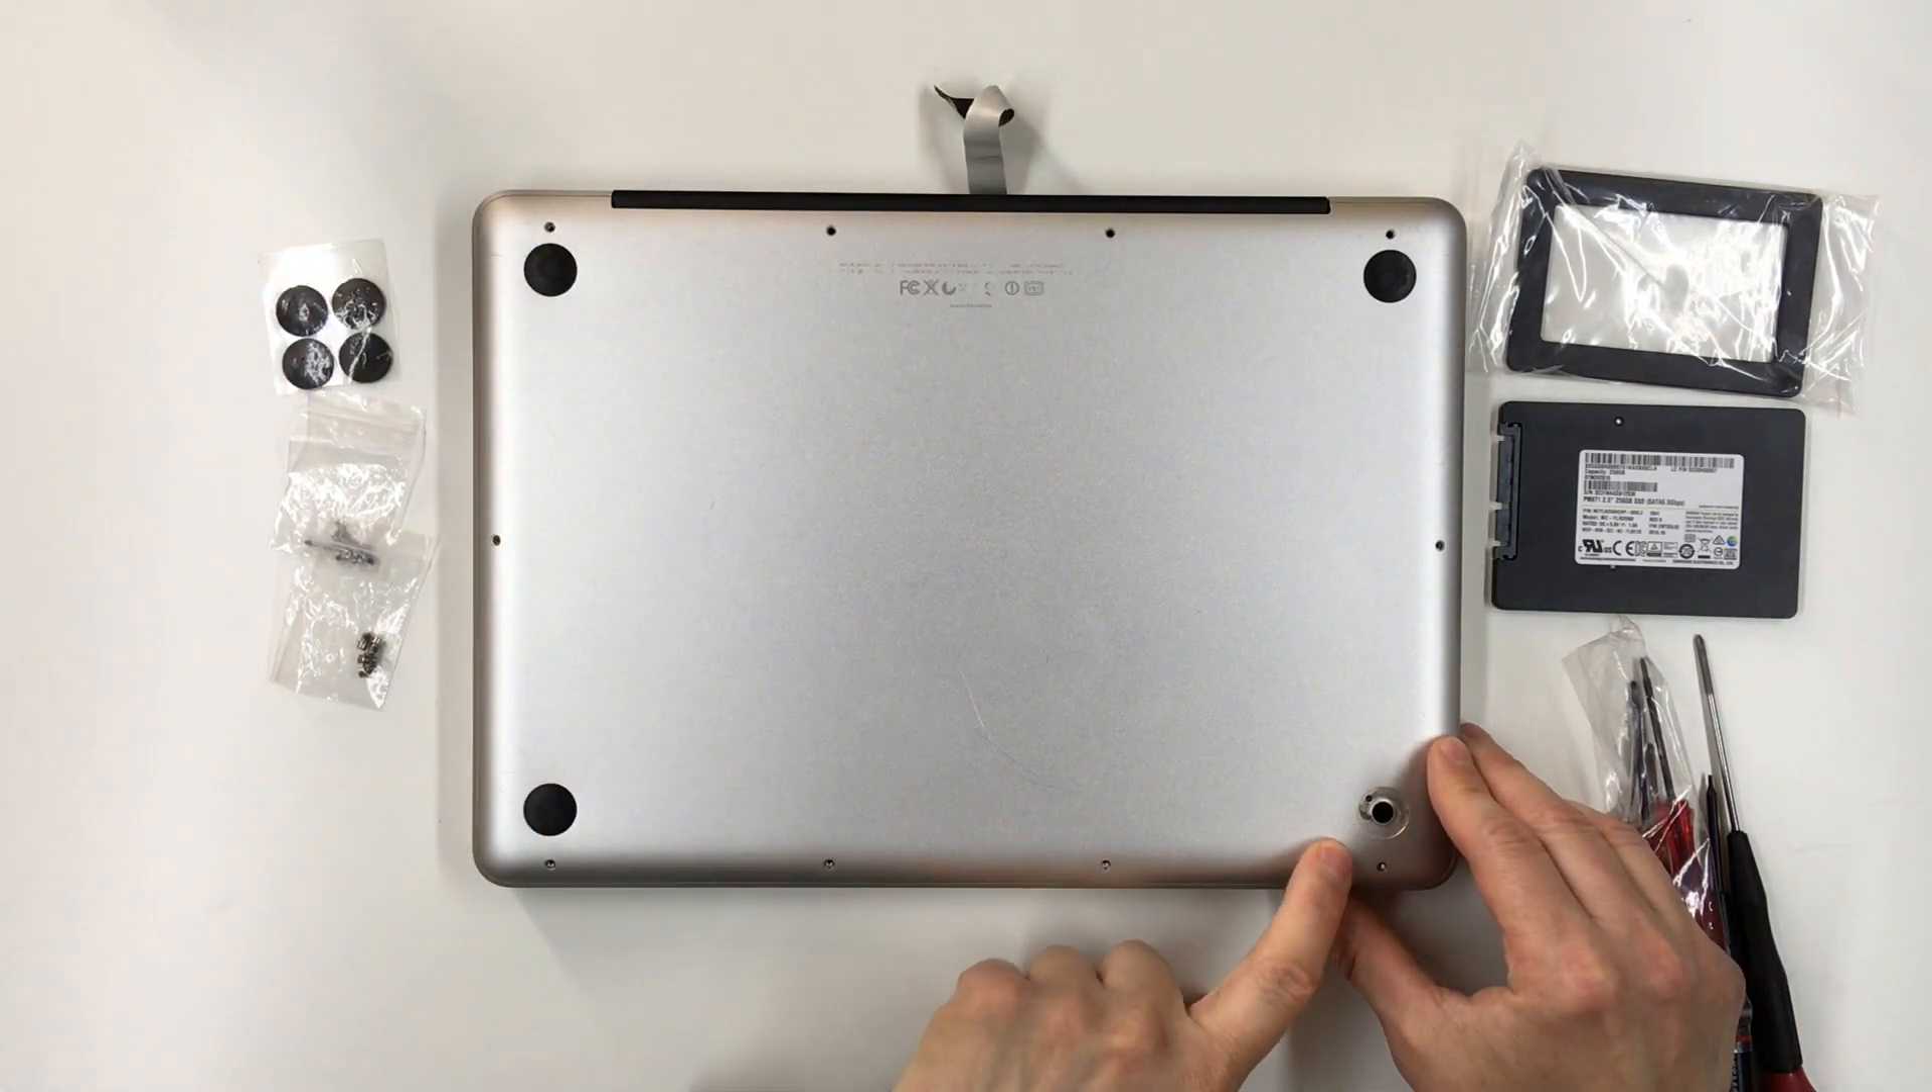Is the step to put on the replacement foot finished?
No.